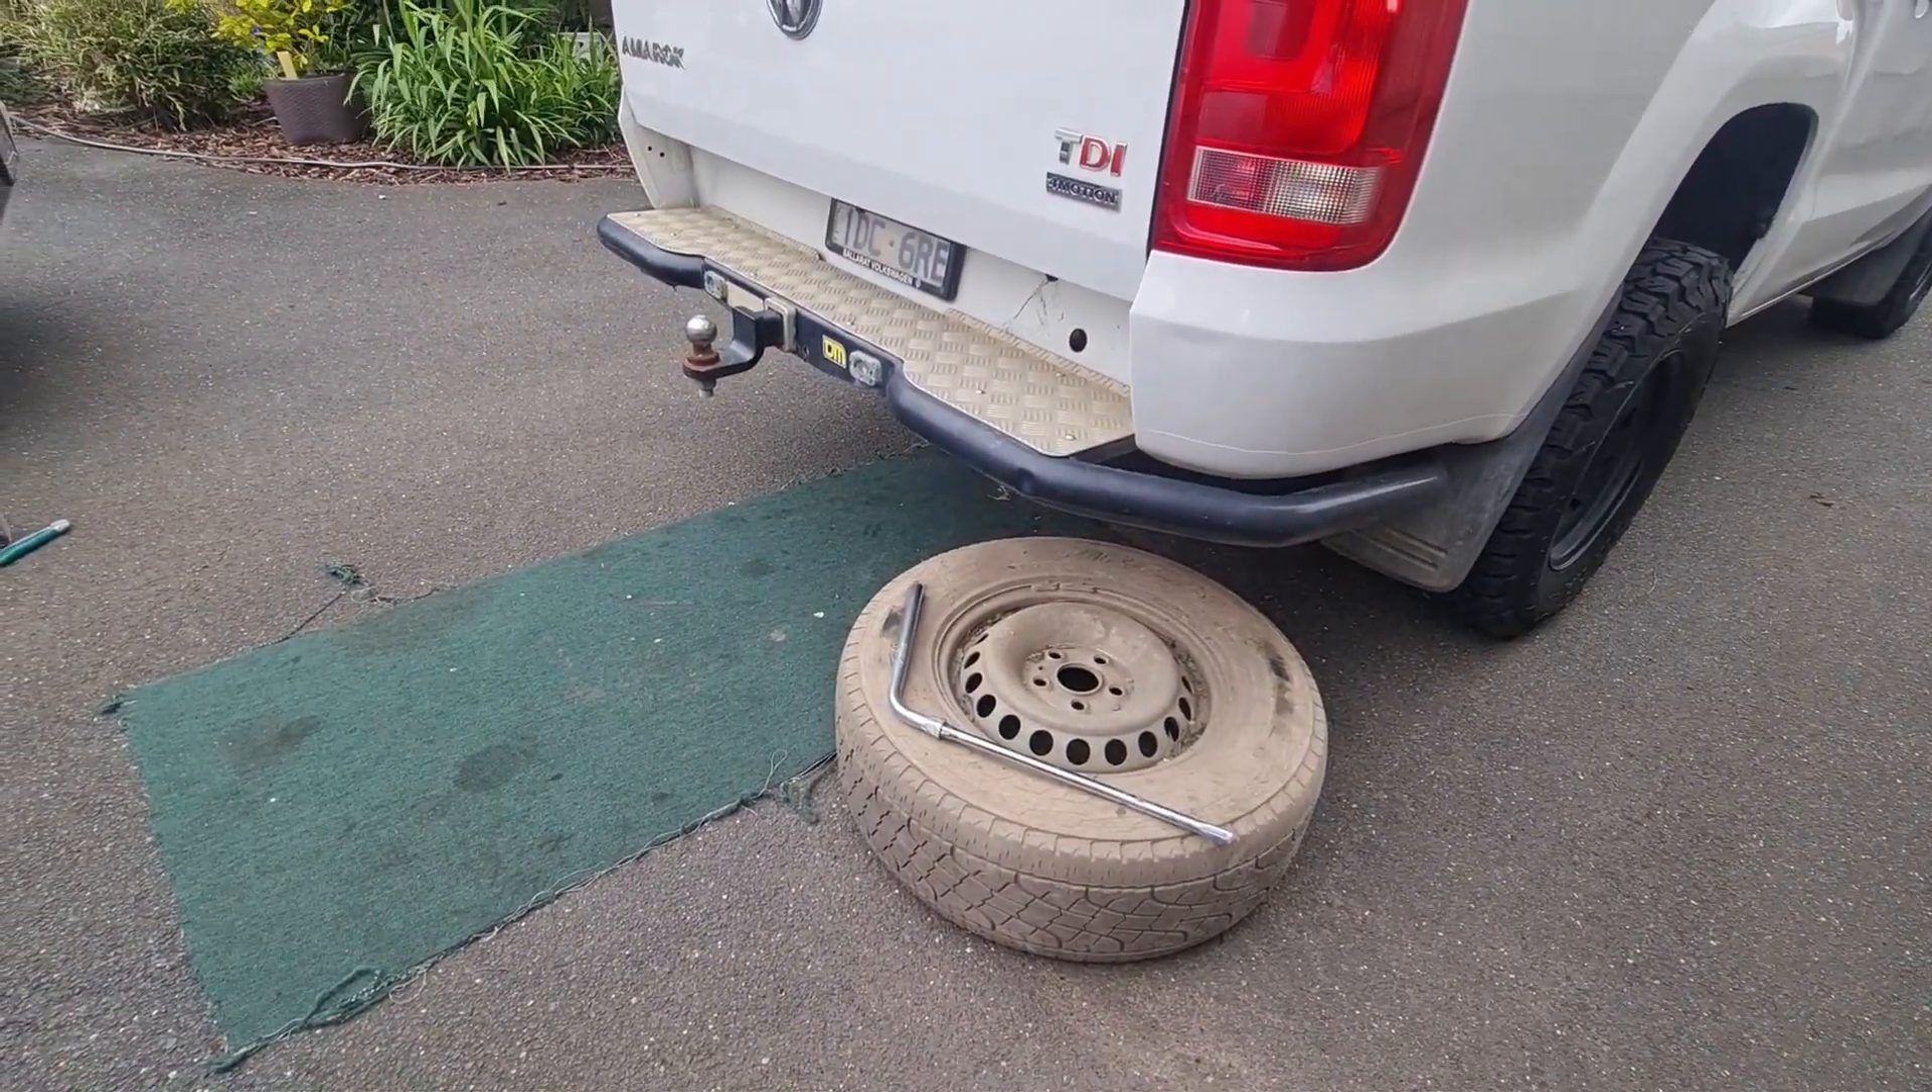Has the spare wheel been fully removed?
Yes.